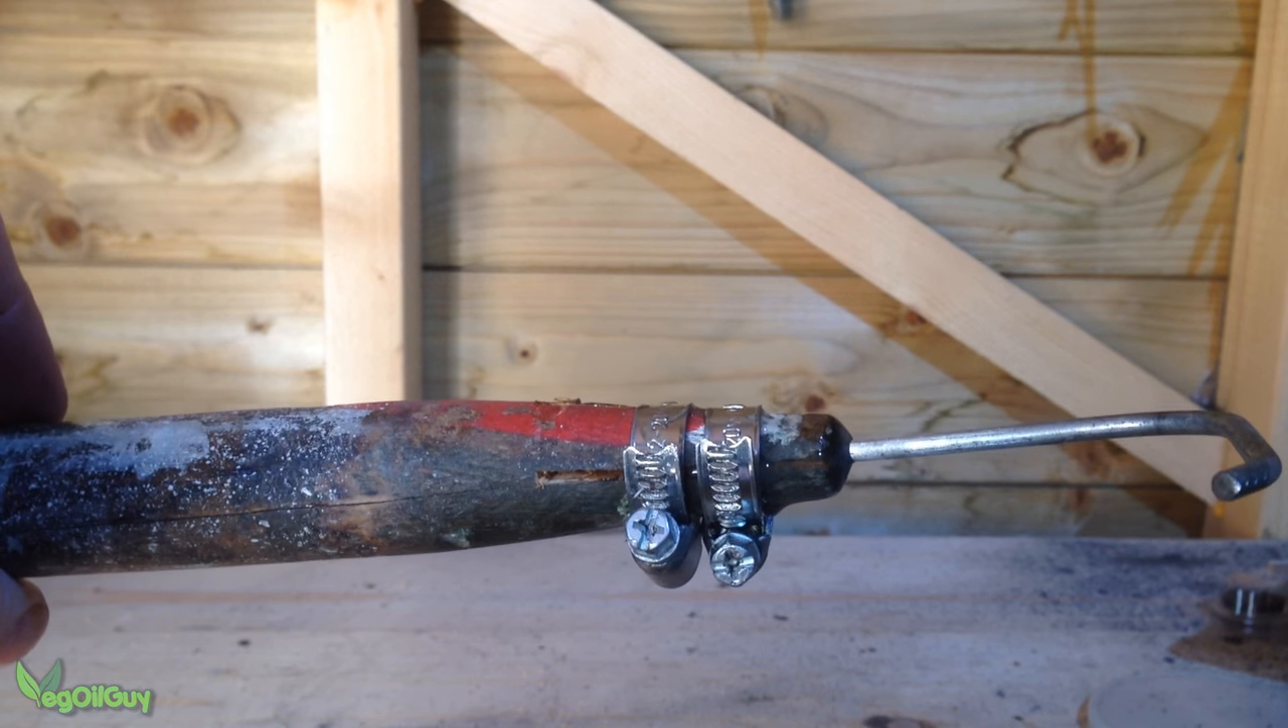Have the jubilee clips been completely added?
Yes.